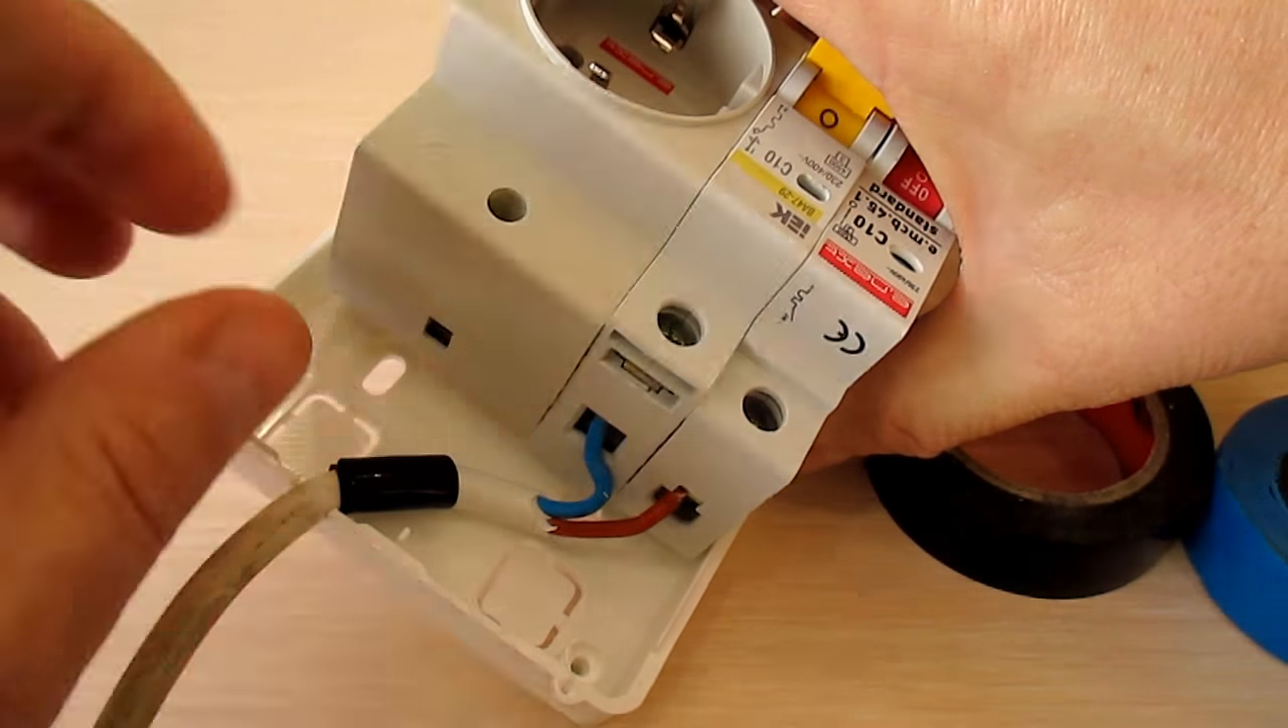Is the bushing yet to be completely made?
No.